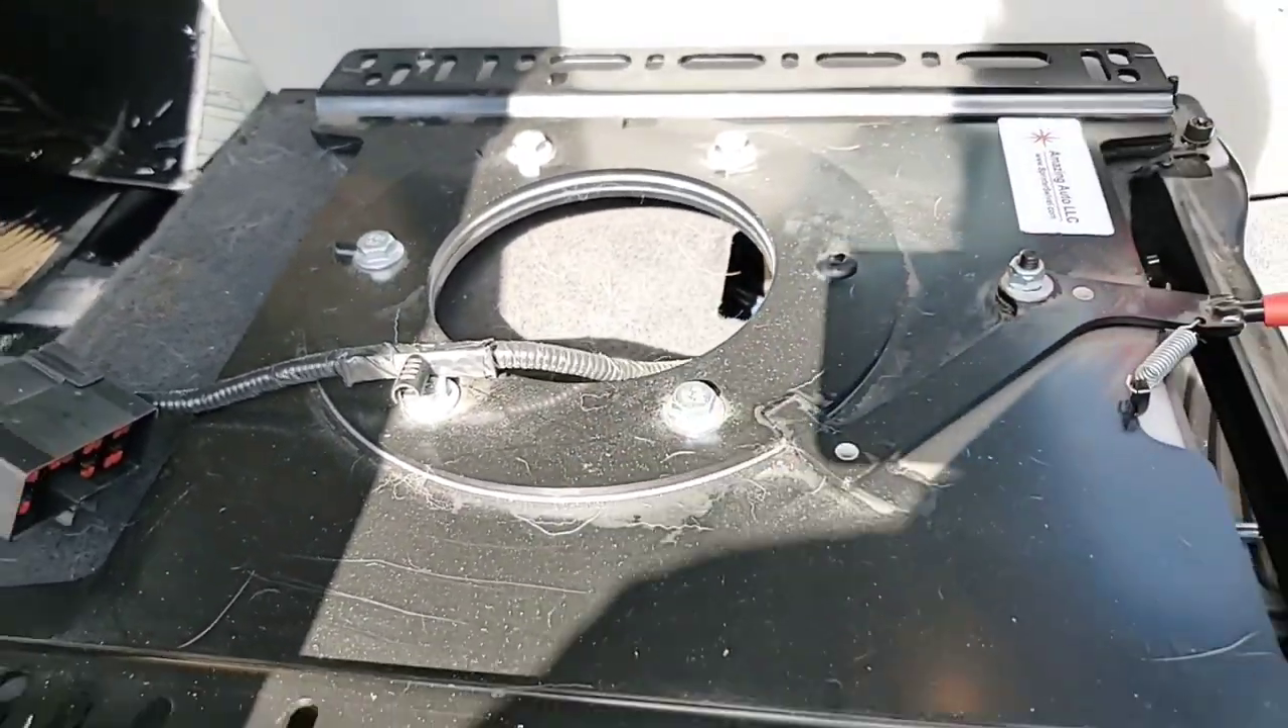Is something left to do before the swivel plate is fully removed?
Yes.